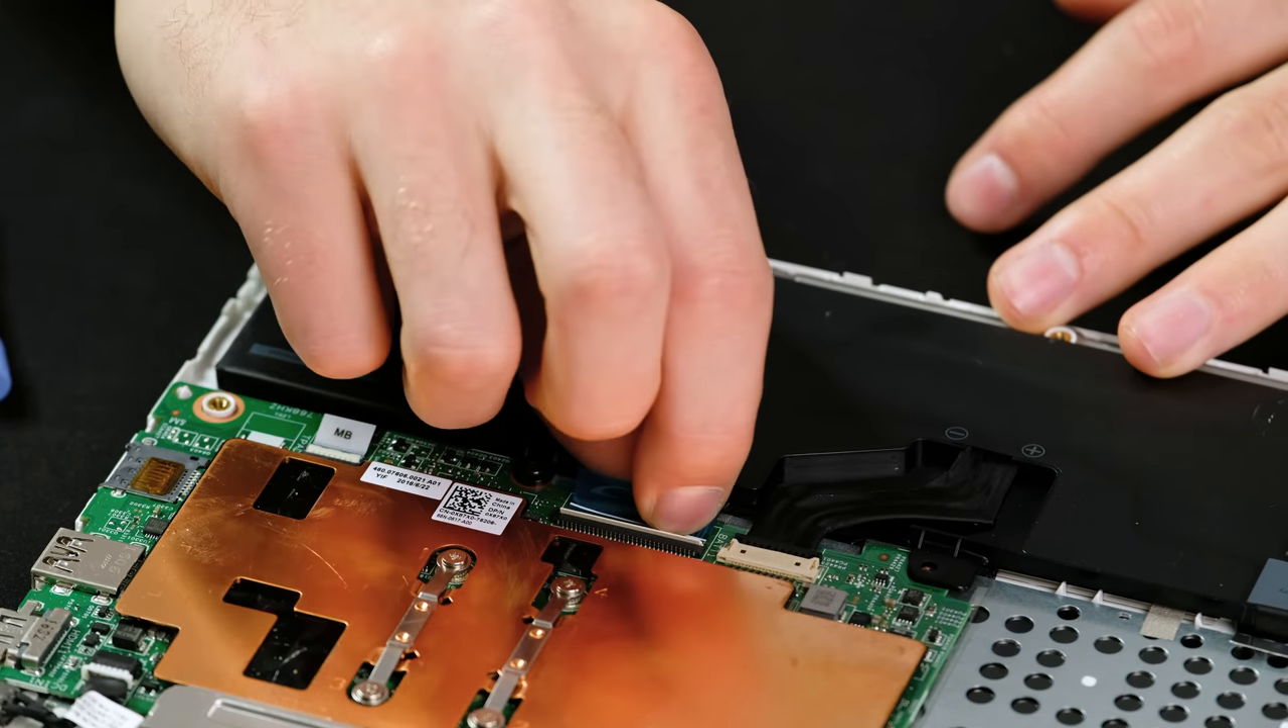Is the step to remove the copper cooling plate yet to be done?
Yes.